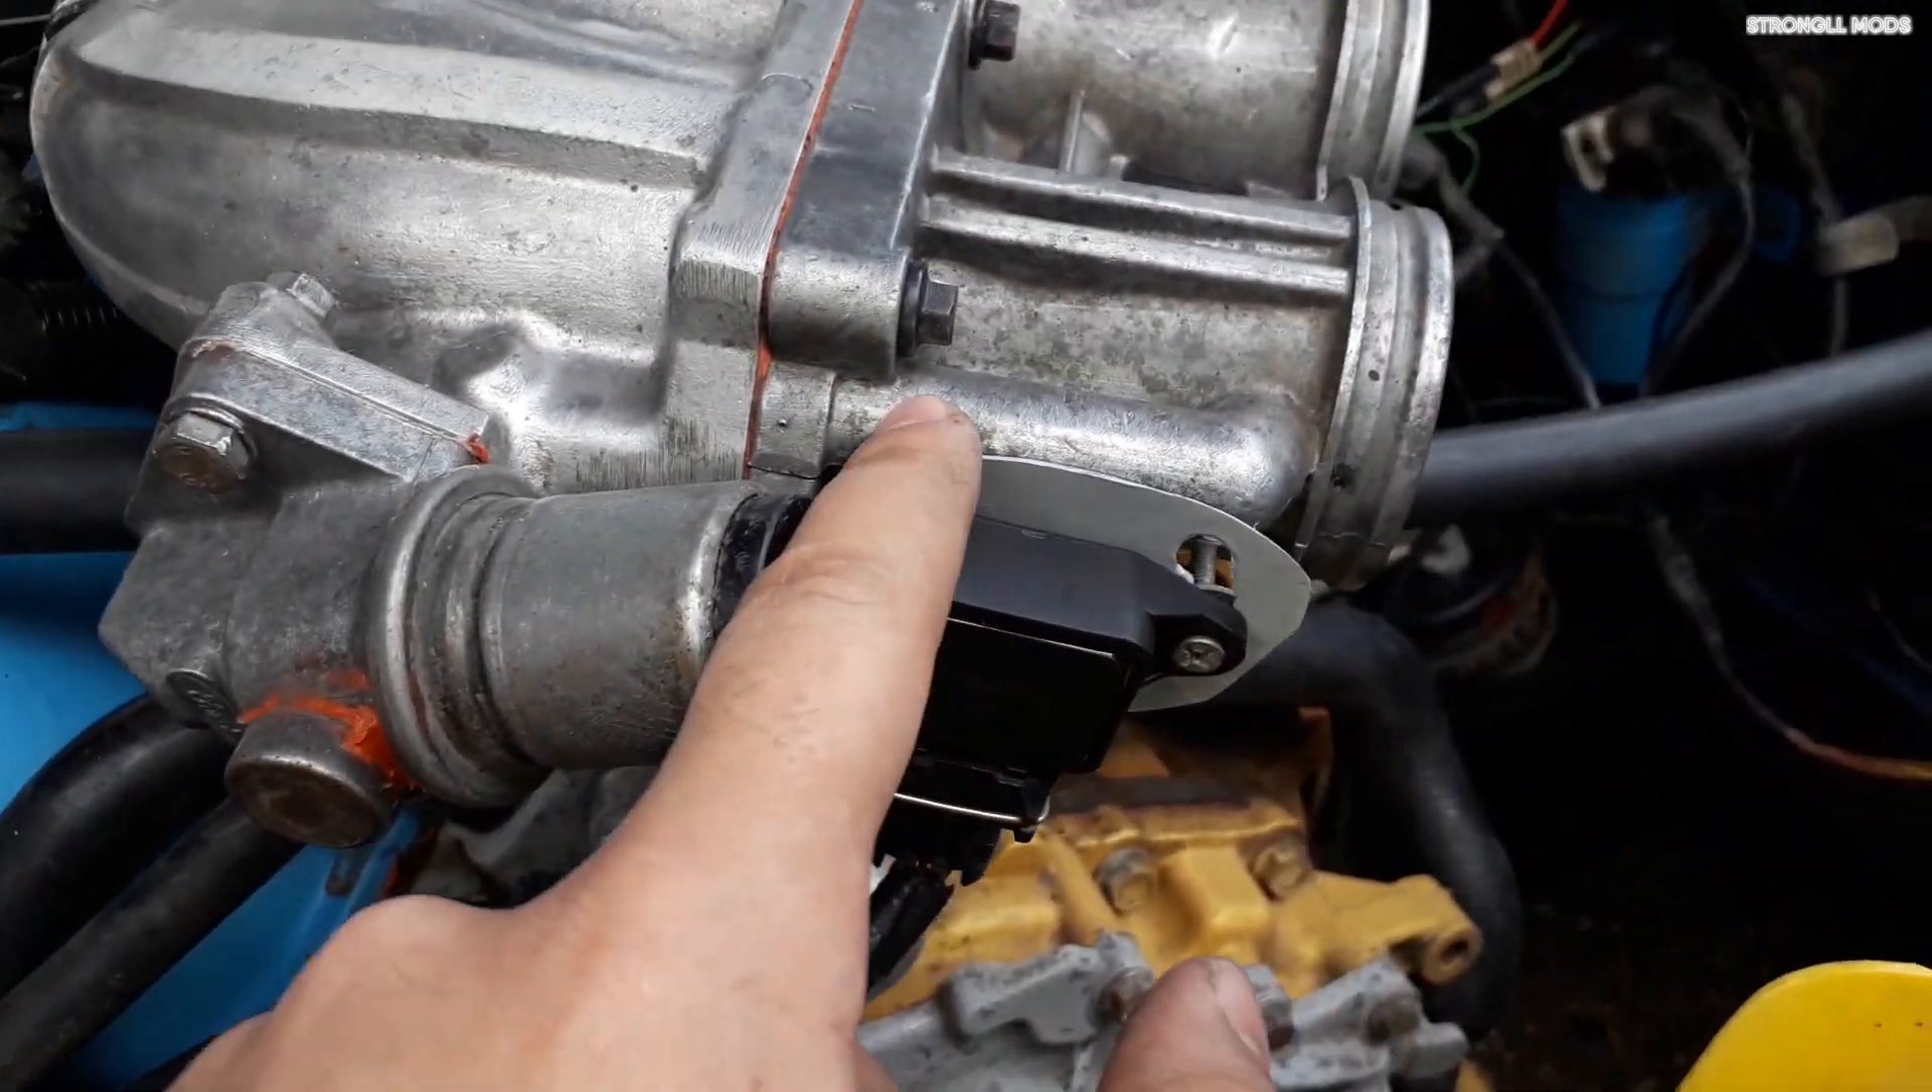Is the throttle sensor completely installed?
Yes.